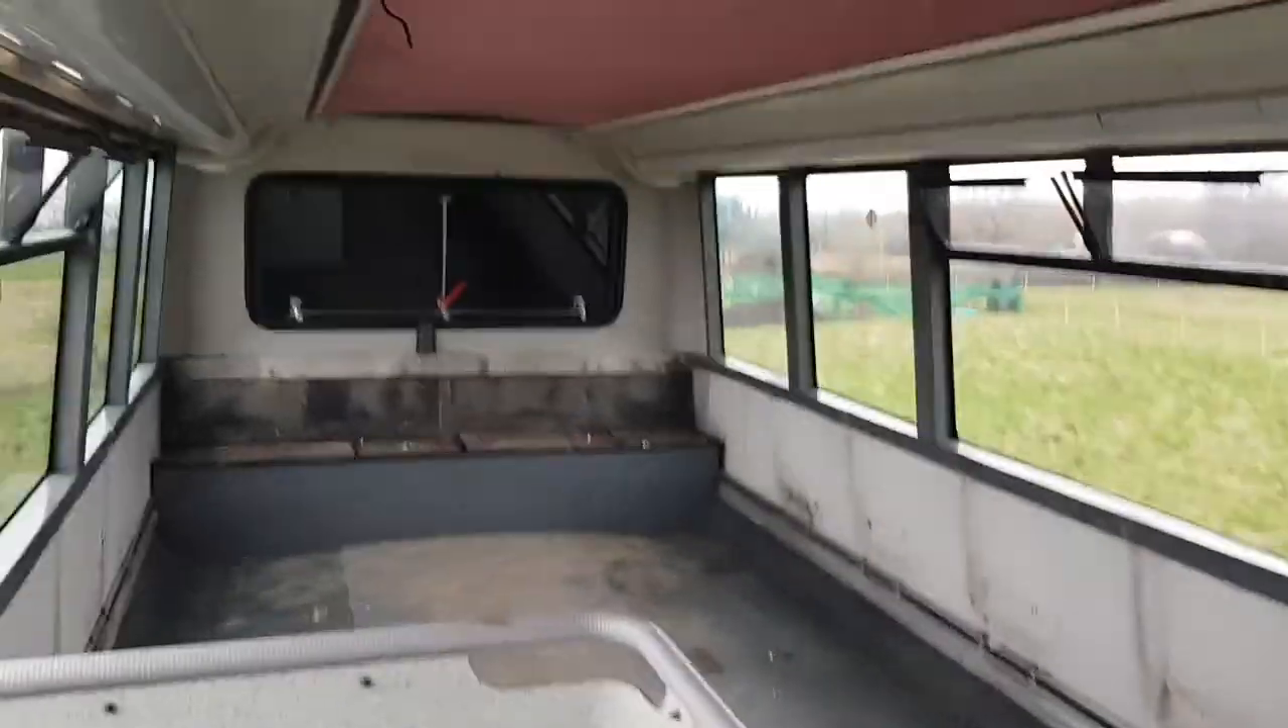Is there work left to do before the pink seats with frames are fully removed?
No.